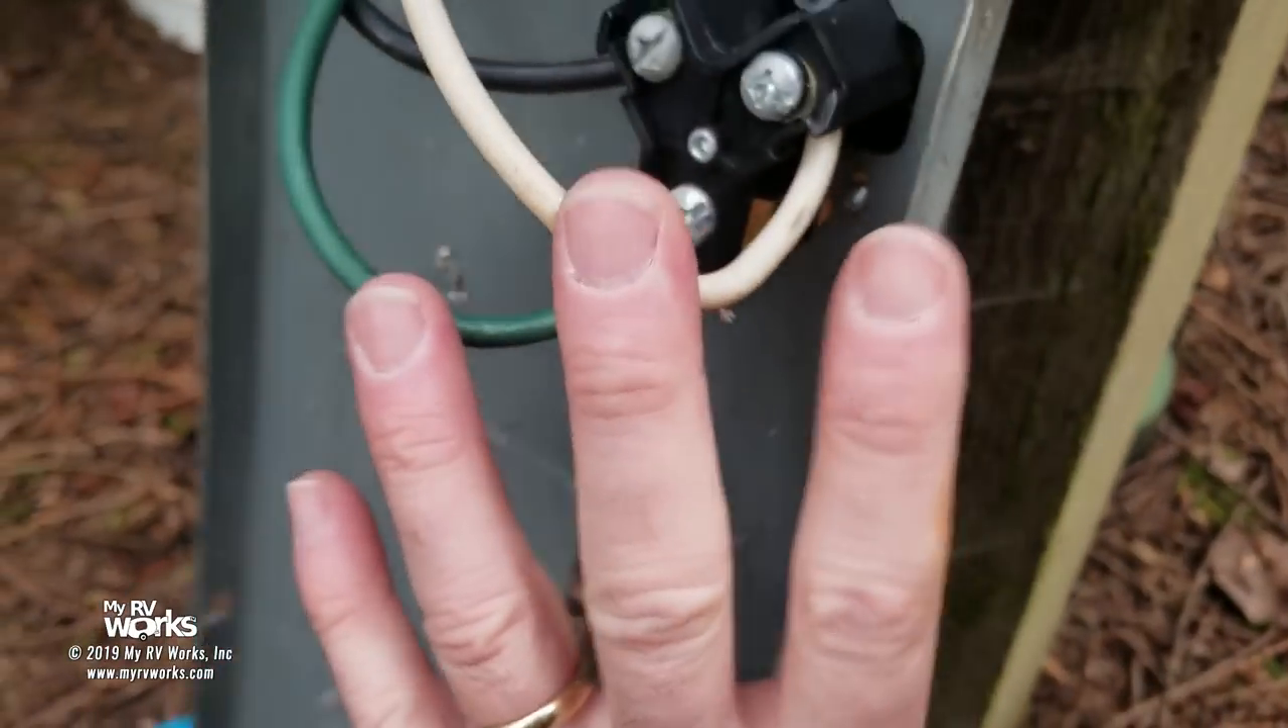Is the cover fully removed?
Yes.